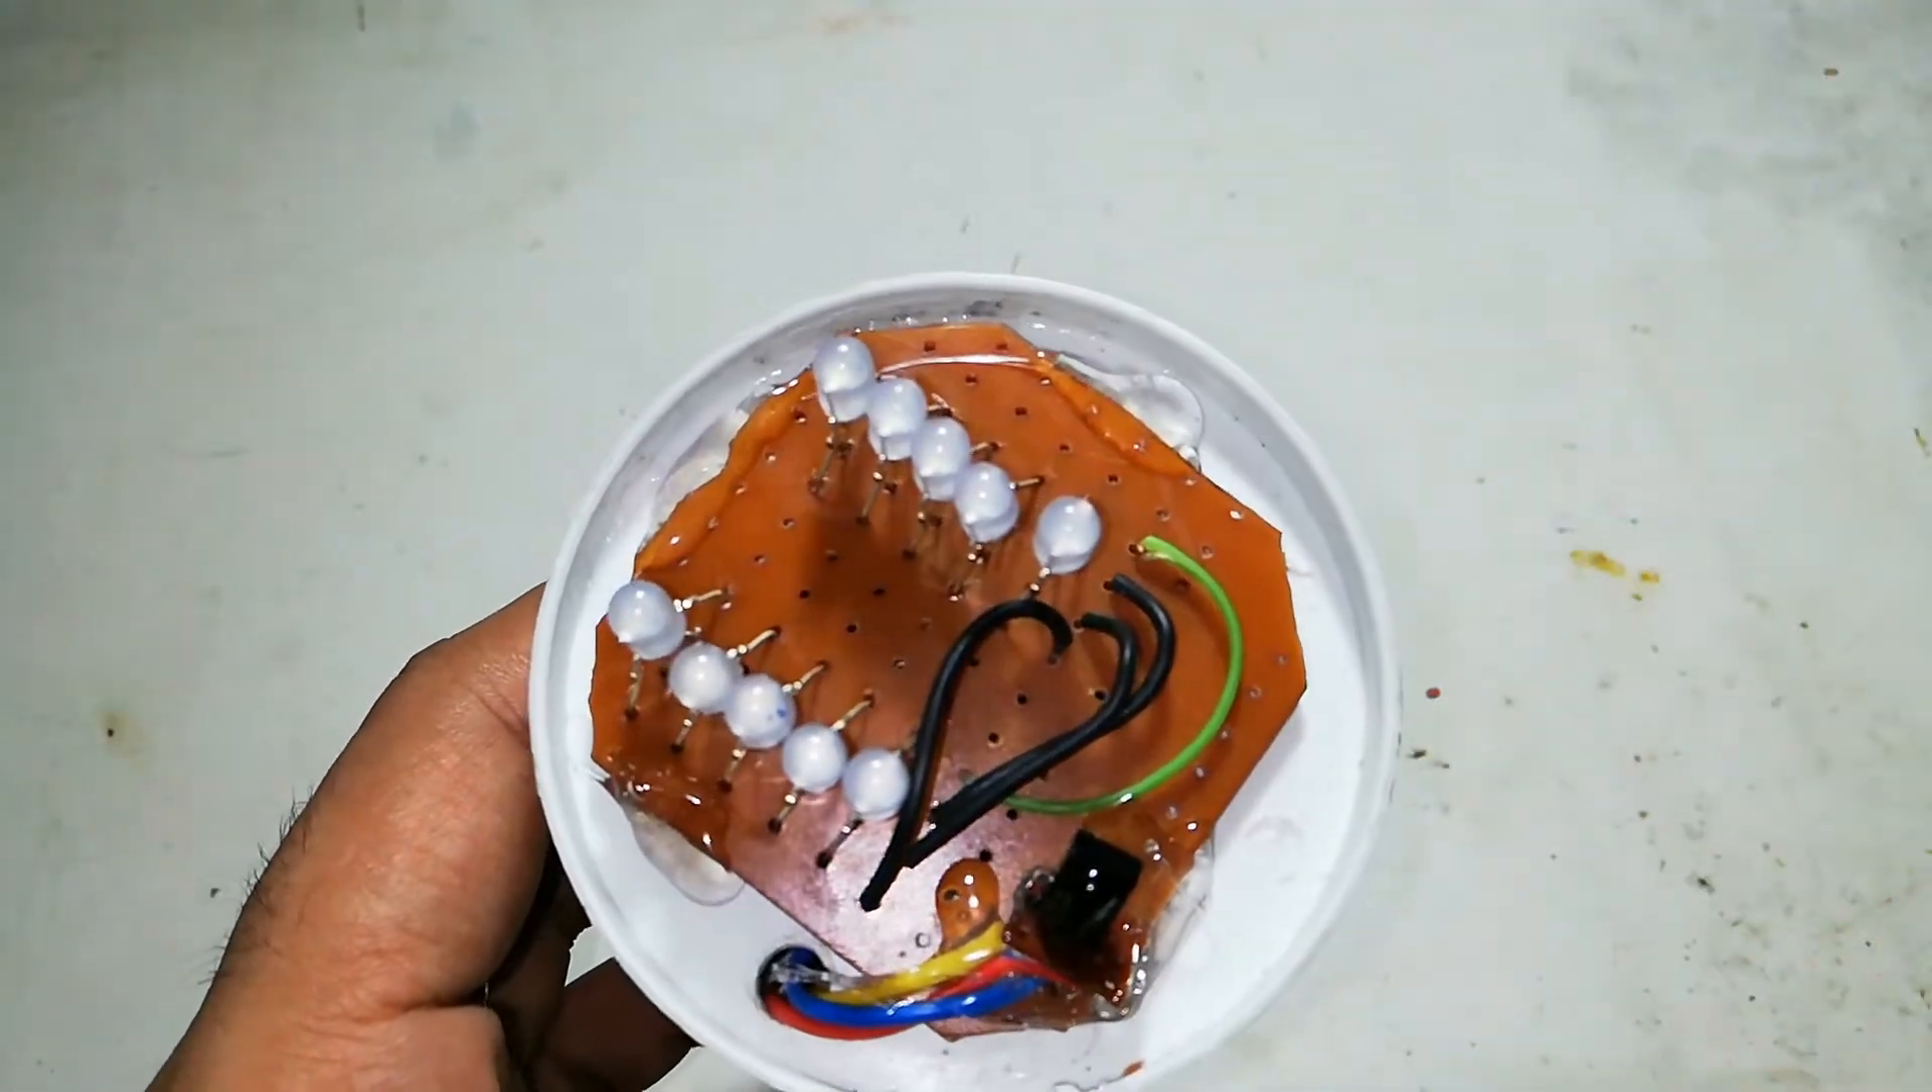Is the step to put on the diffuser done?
No.